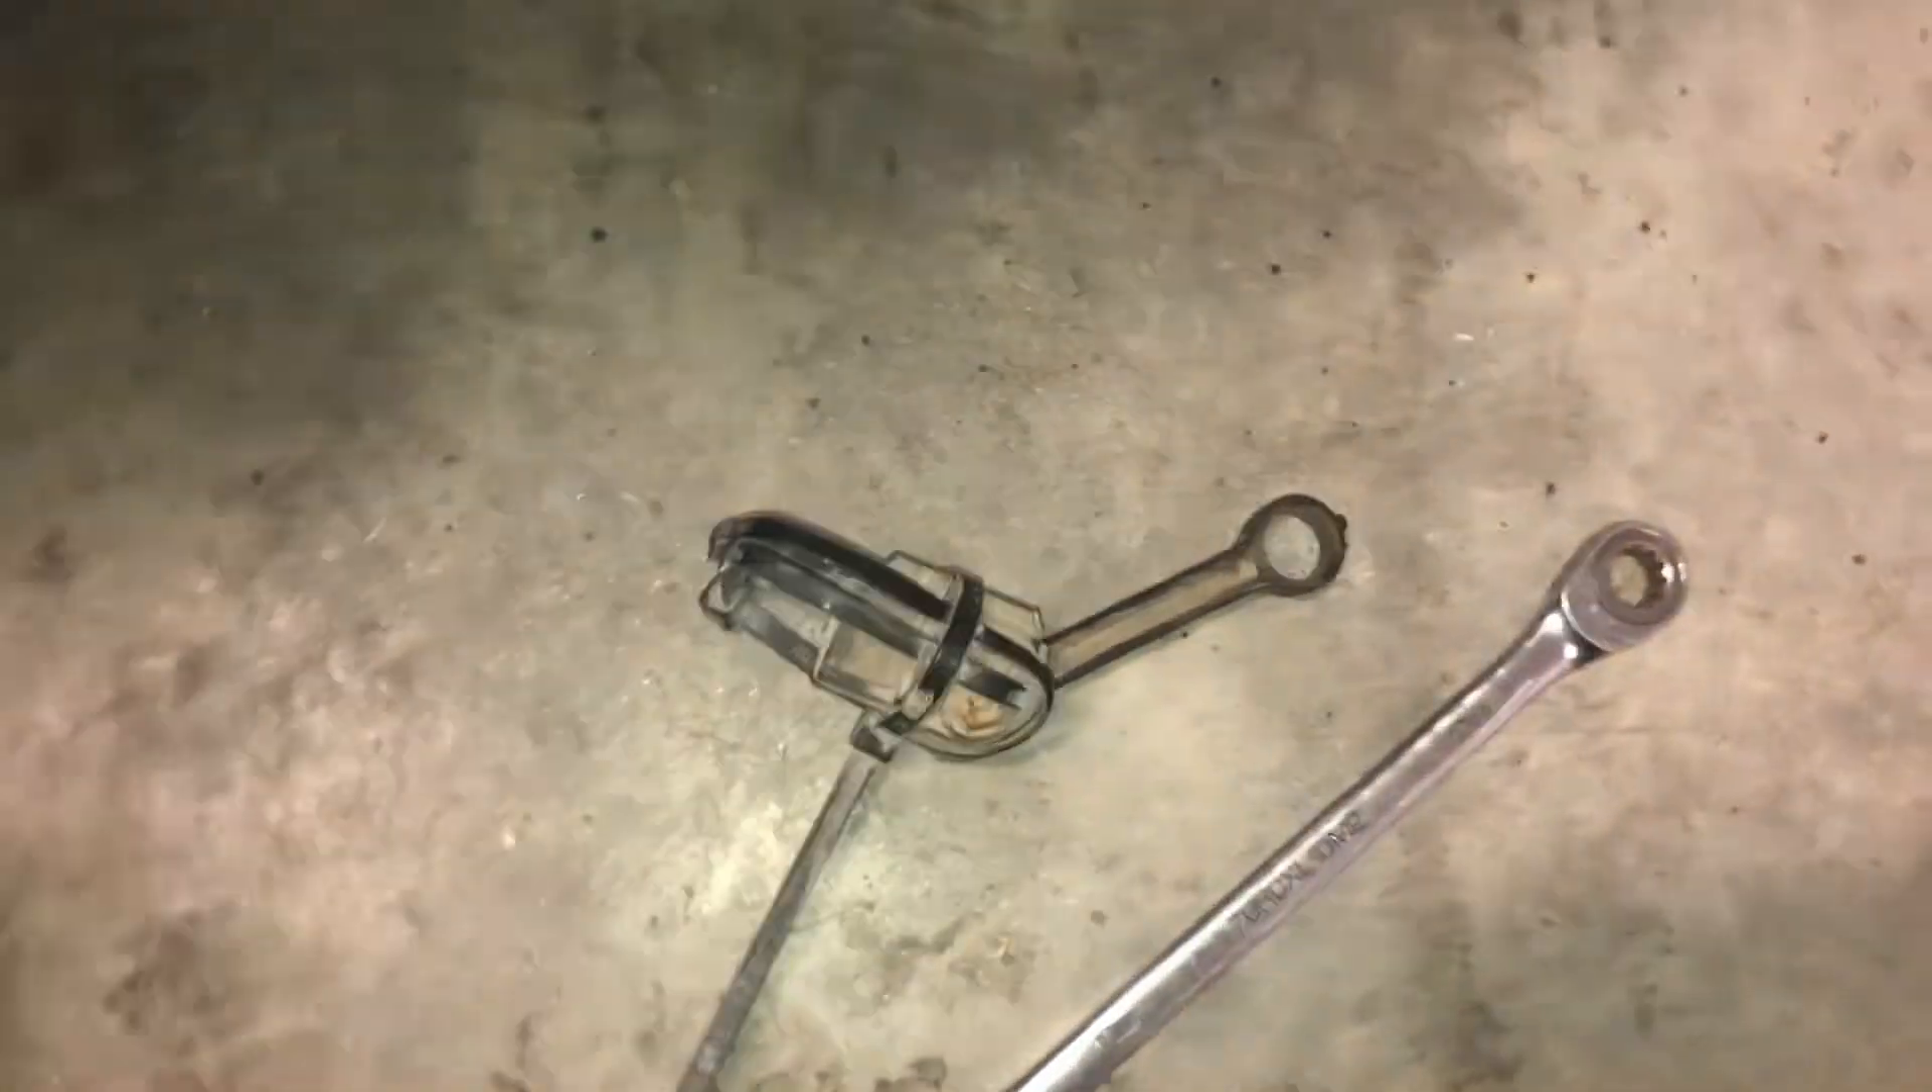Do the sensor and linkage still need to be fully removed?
No.